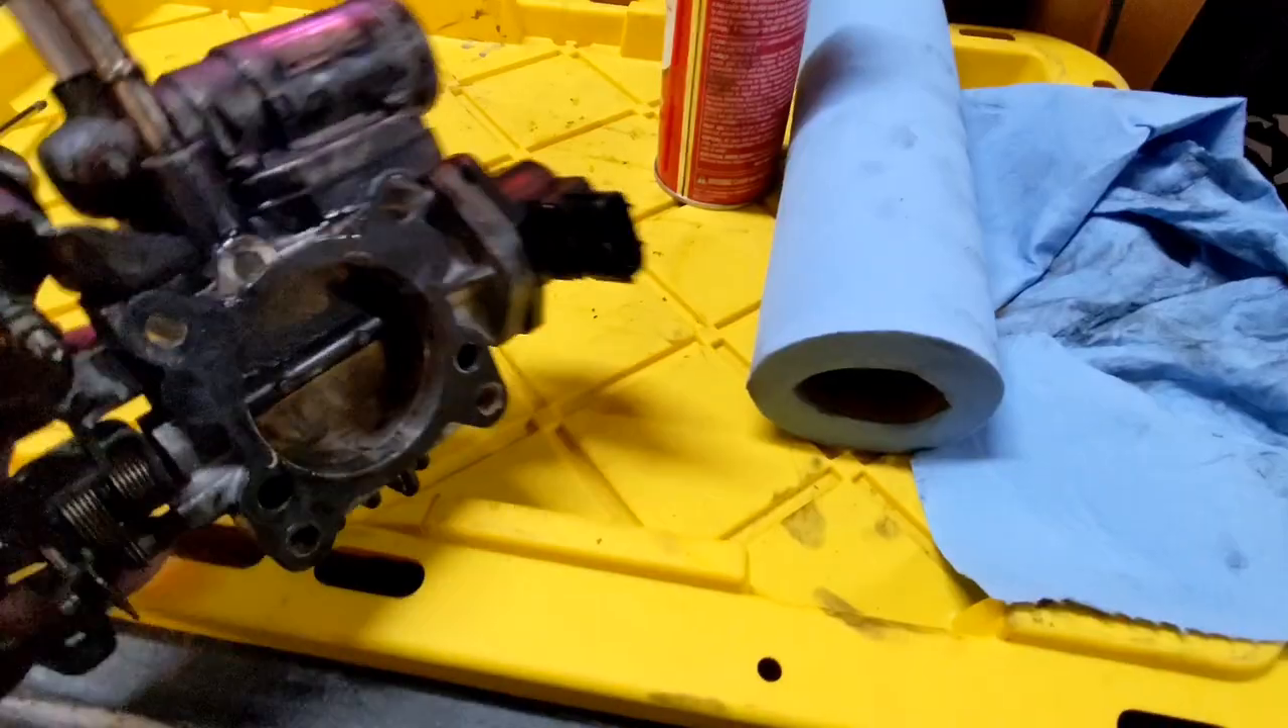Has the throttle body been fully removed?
Yes.